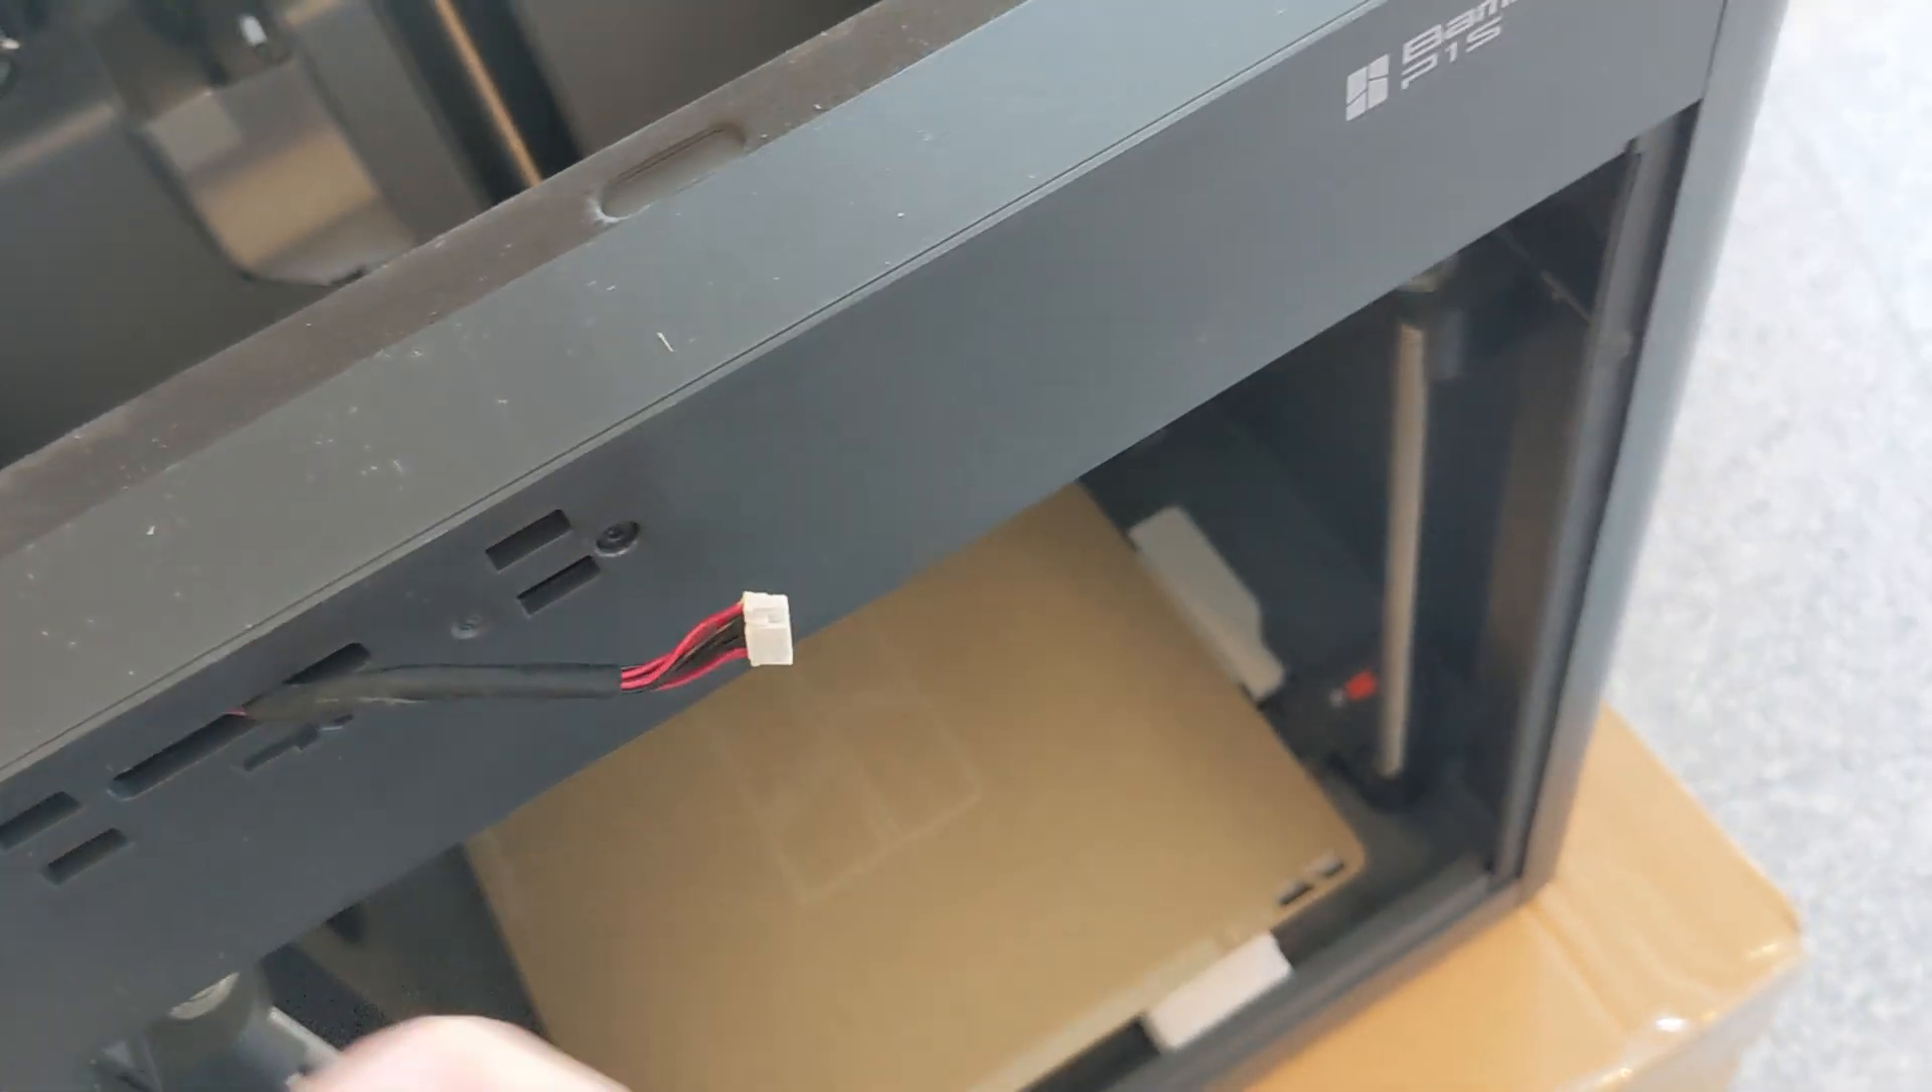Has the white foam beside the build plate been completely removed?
No.